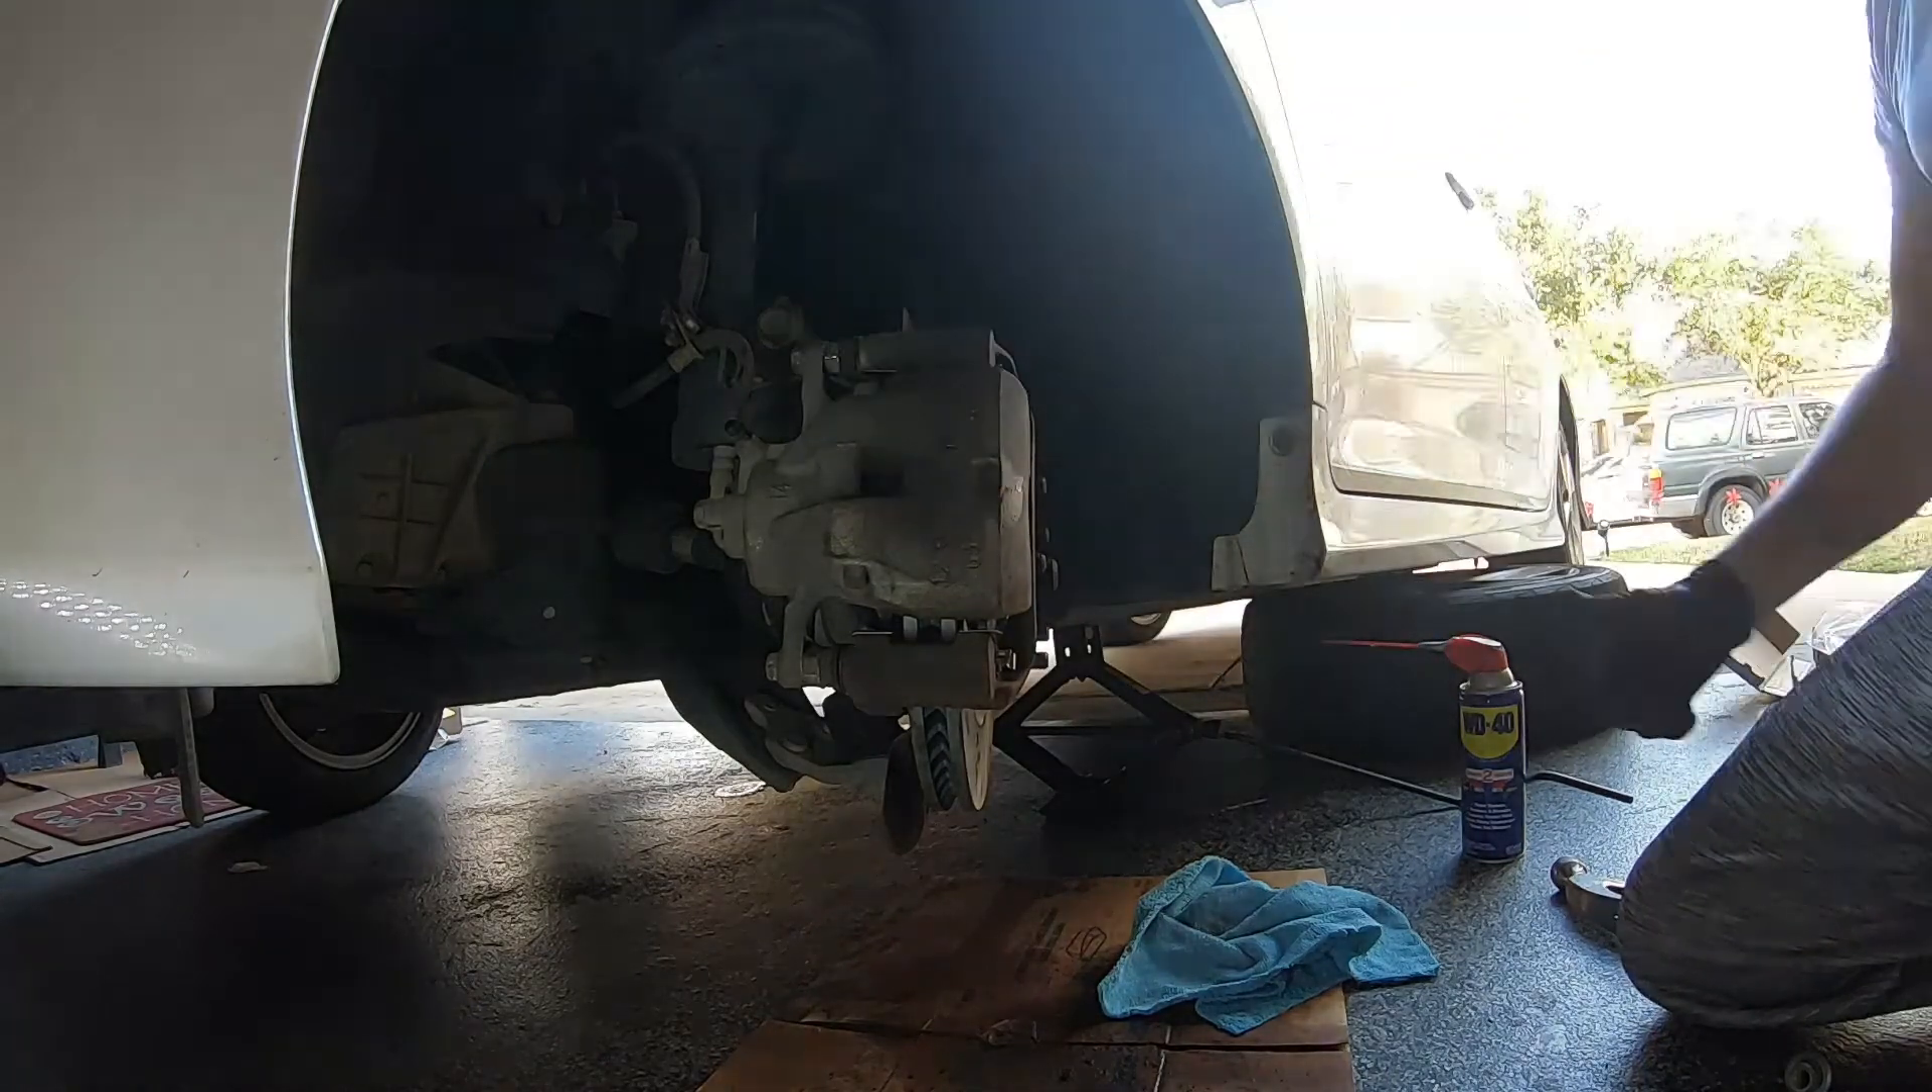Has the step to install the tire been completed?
No.